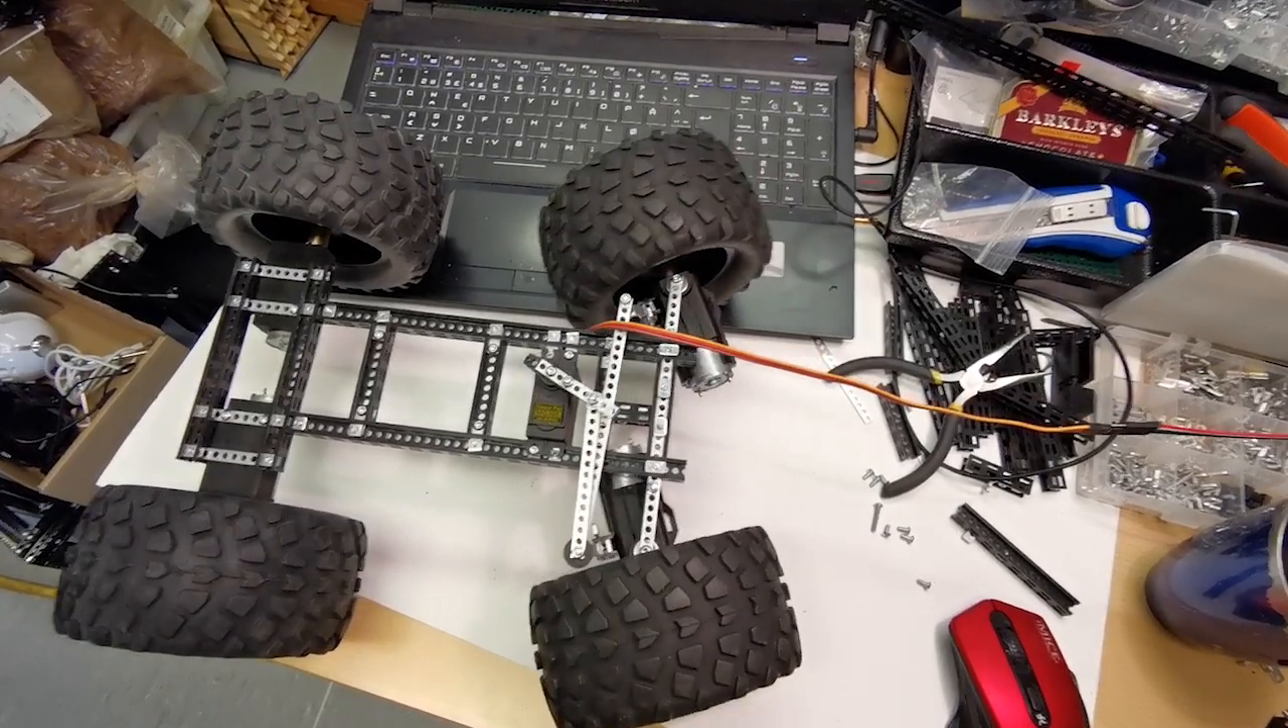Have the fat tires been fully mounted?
Yes.